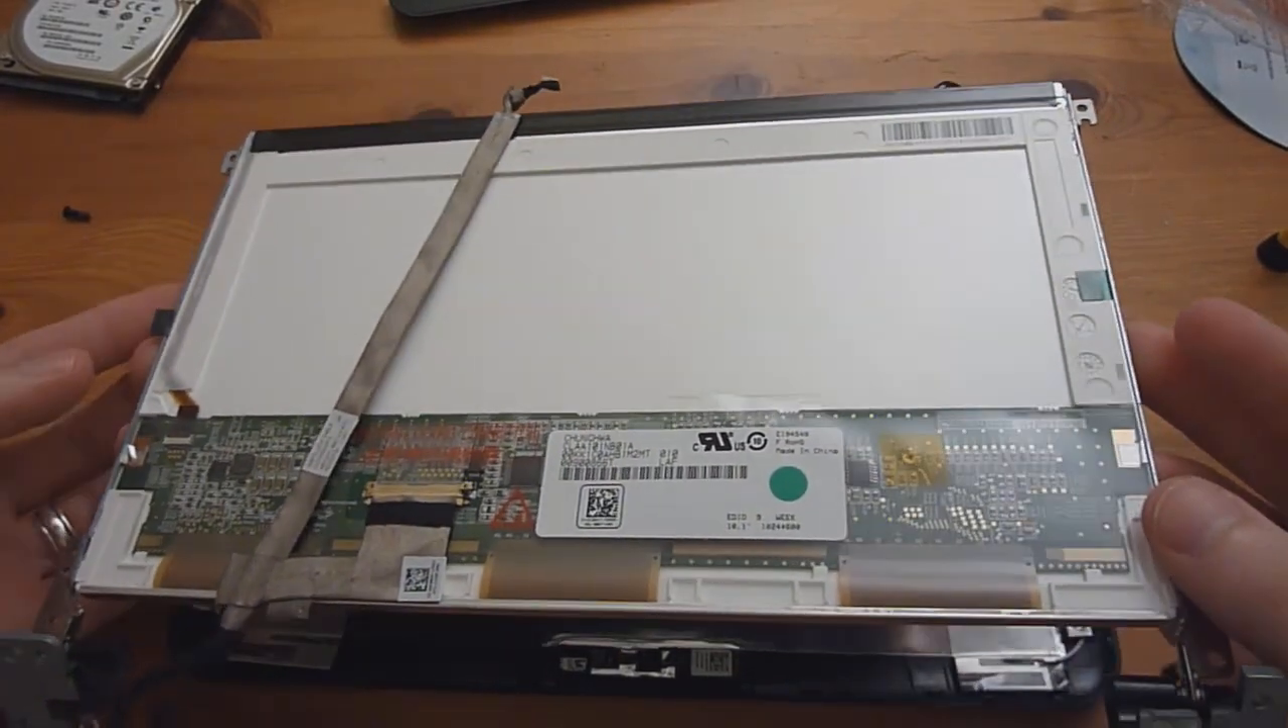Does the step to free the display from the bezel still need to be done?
No.